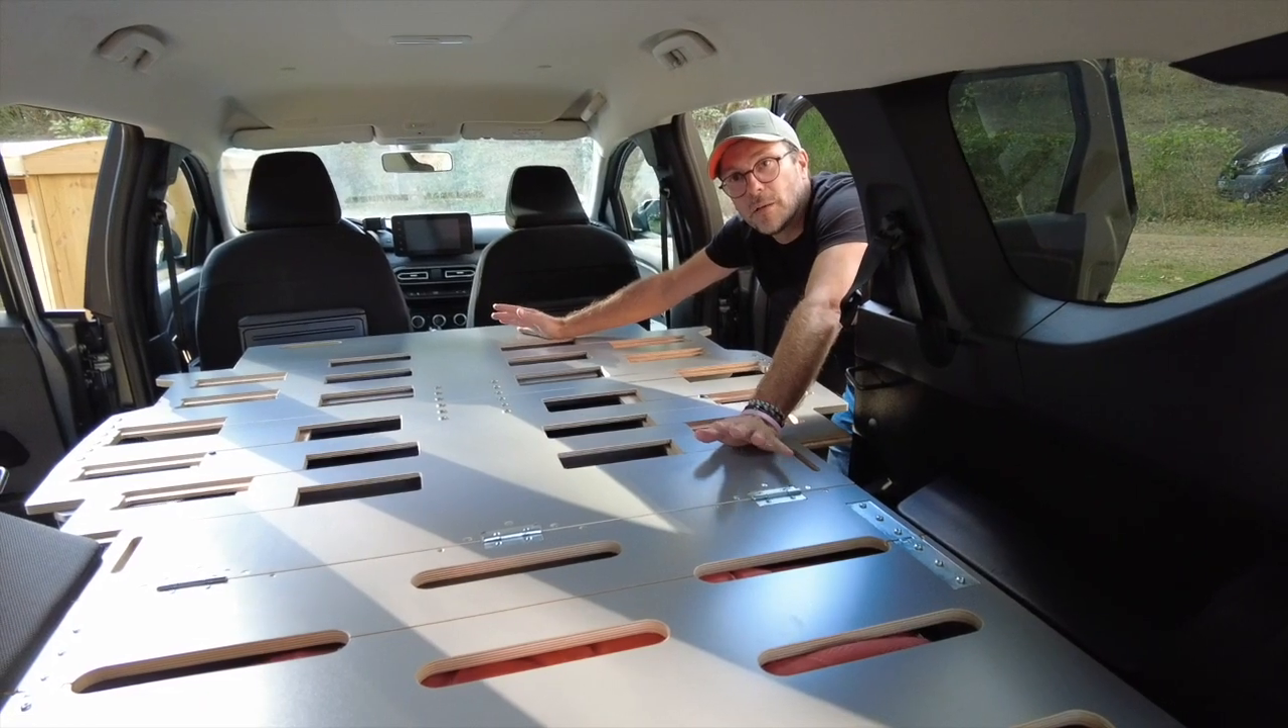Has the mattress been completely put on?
No.